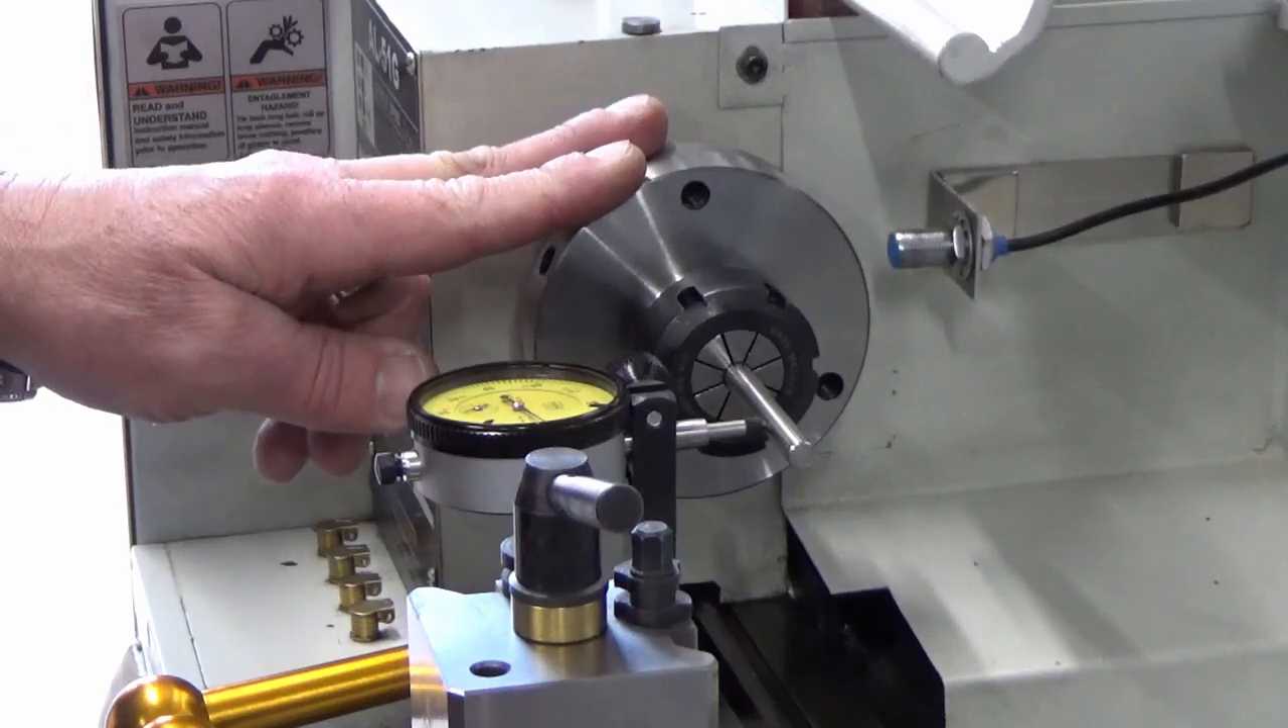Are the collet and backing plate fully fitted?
Yes.